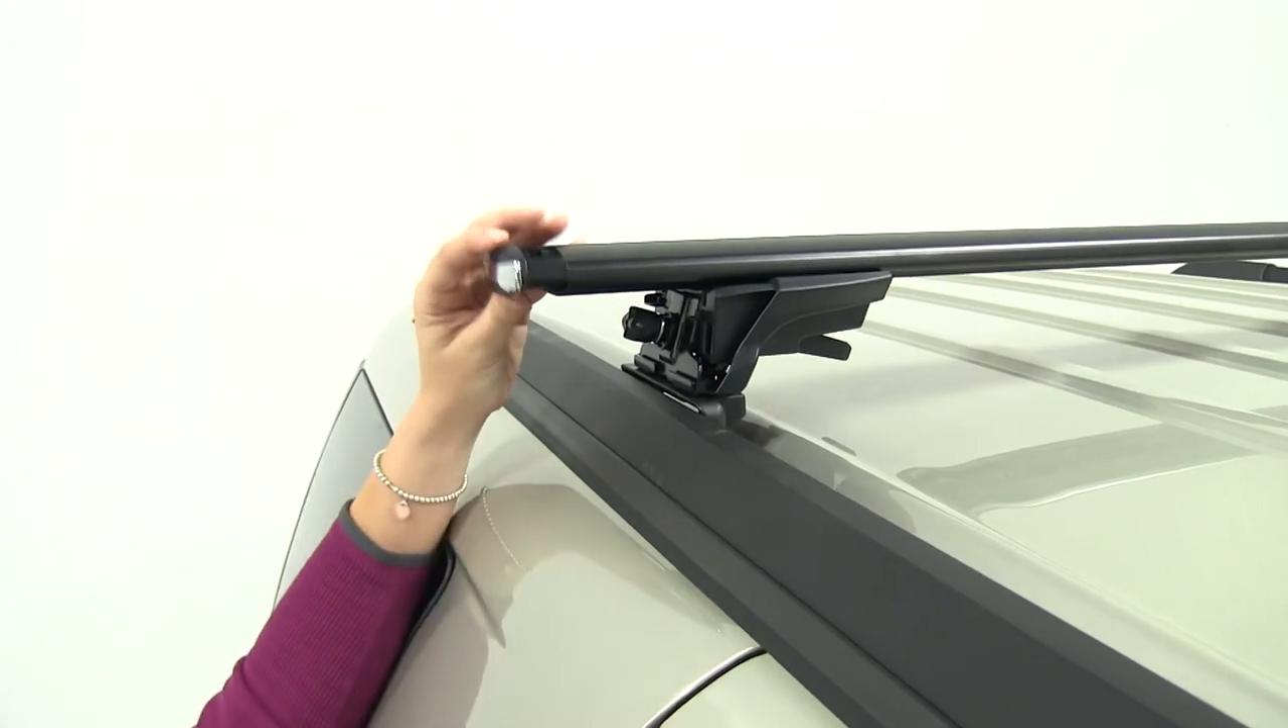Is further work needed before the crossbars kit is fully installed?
Yes.